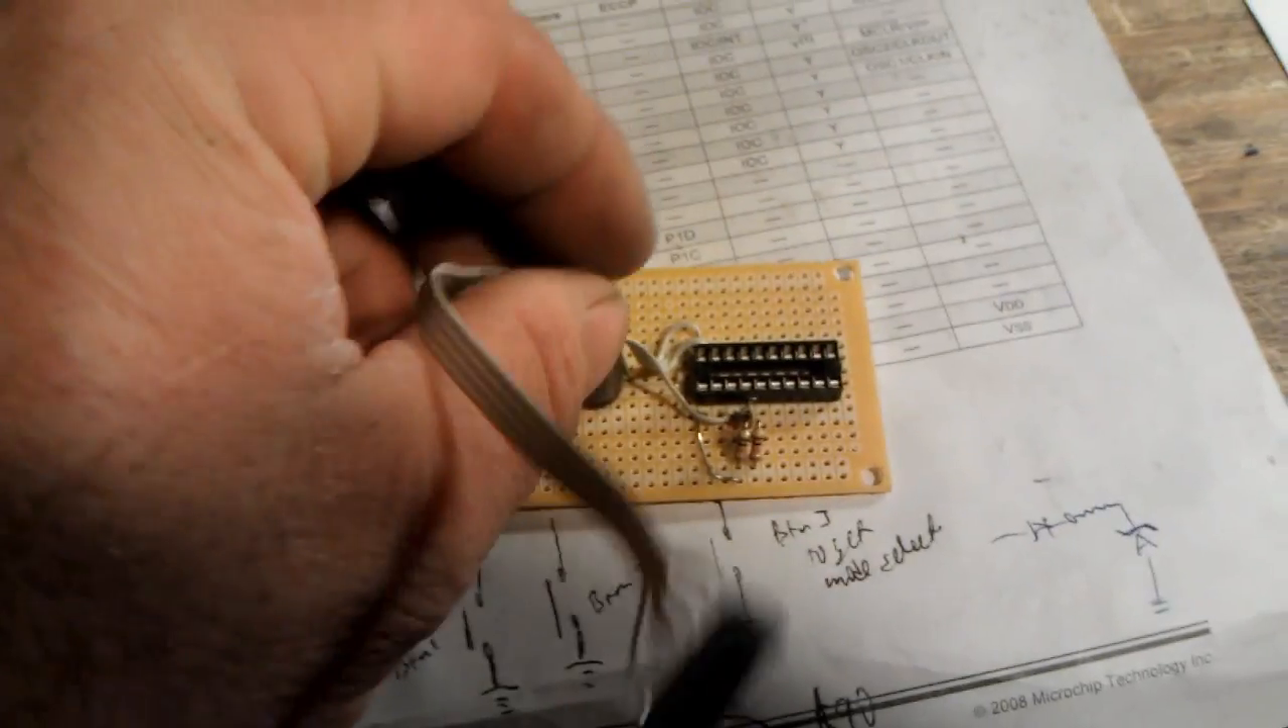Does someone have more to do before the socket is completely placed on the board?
No.